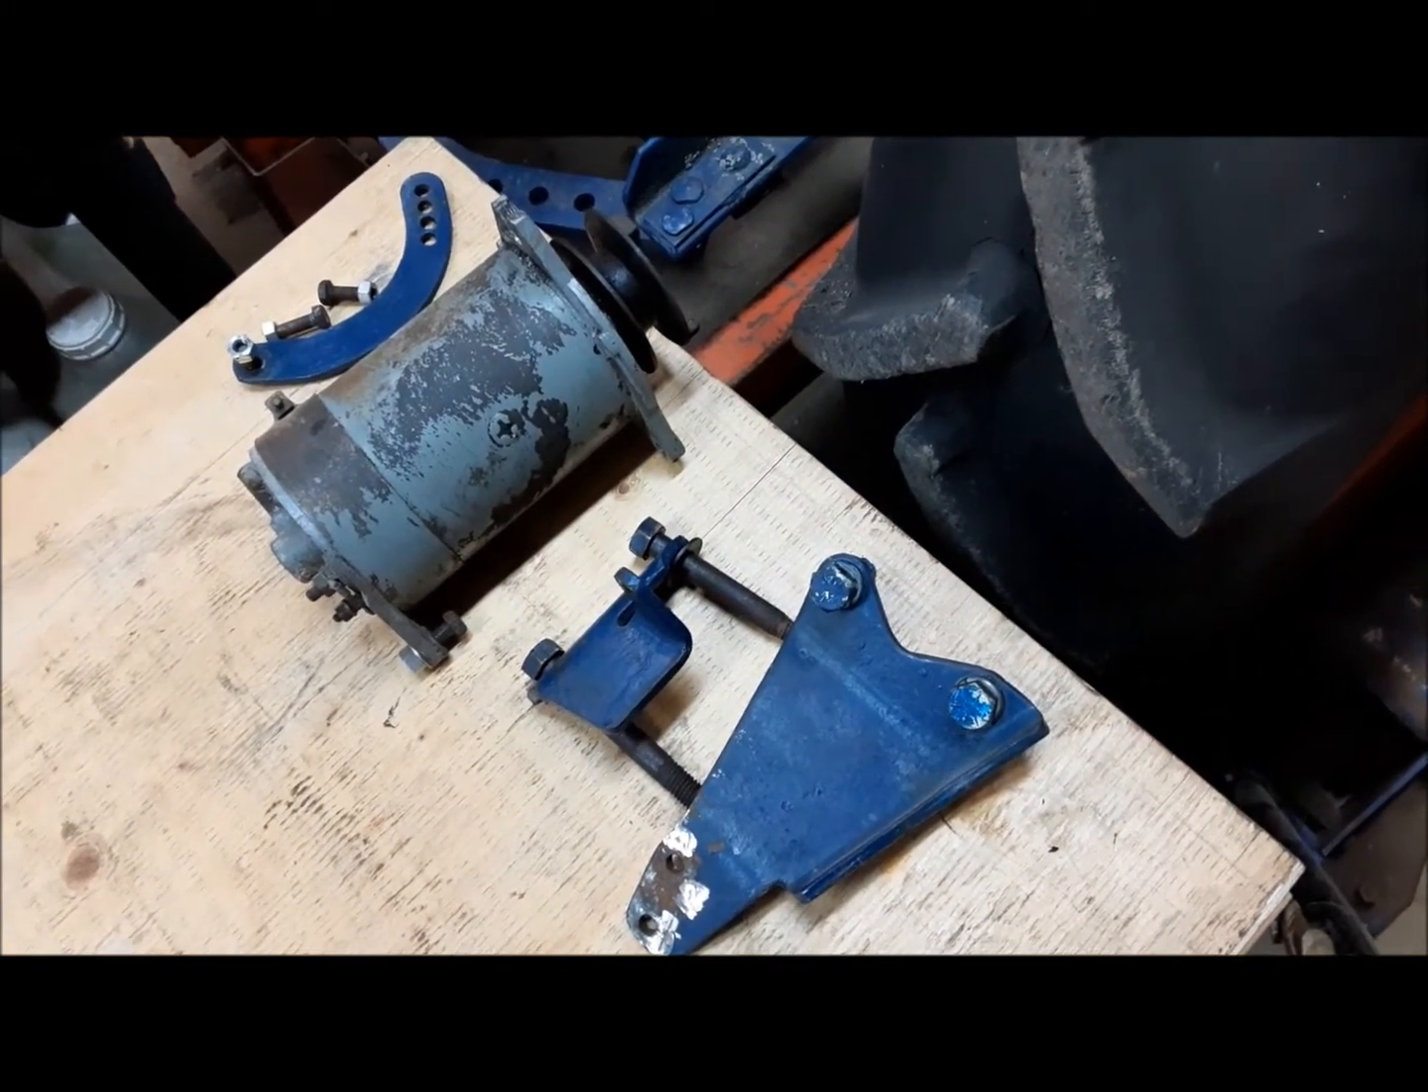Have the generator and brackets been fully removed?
Yes.